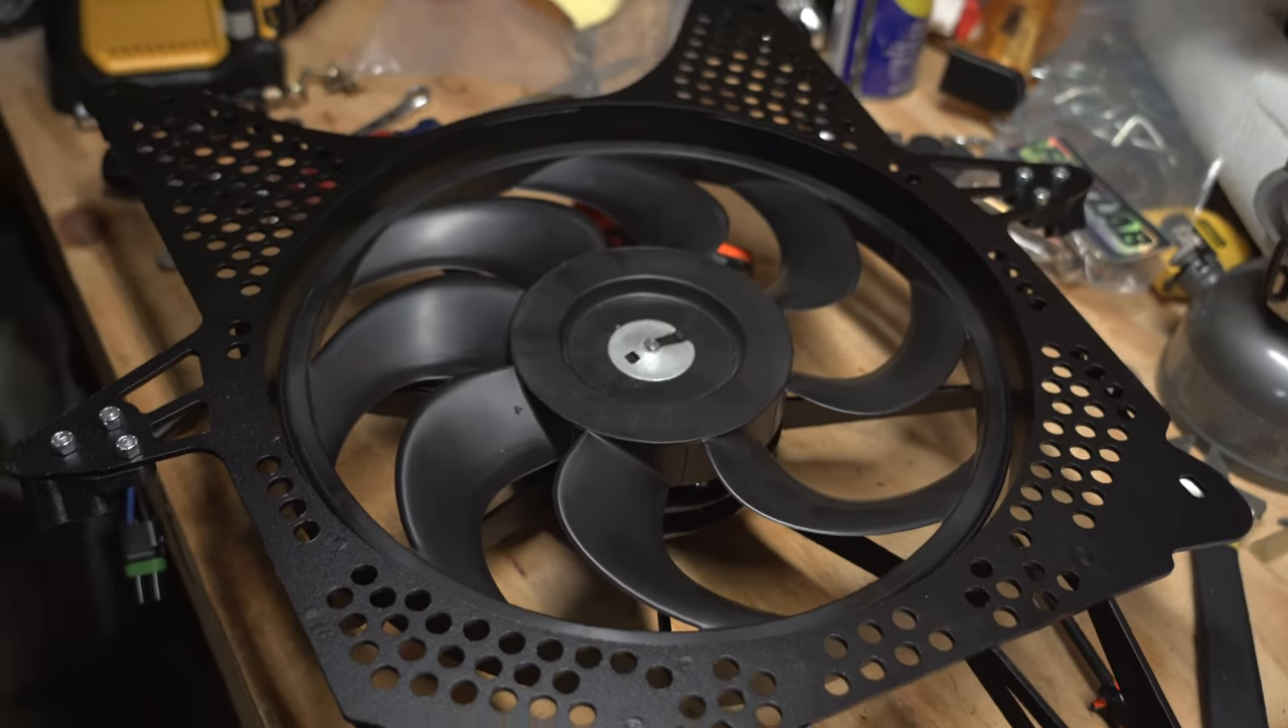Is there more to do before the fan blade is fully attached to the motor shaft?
No.